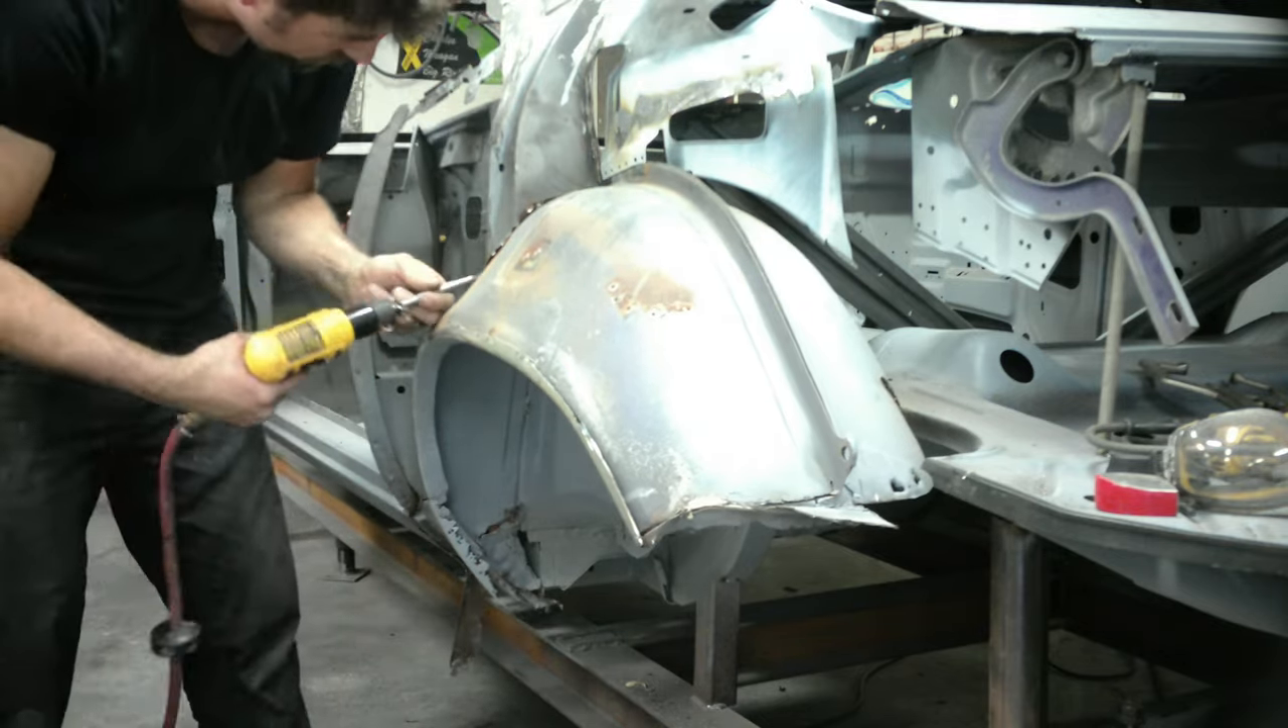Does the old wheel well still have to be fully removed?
Yes.